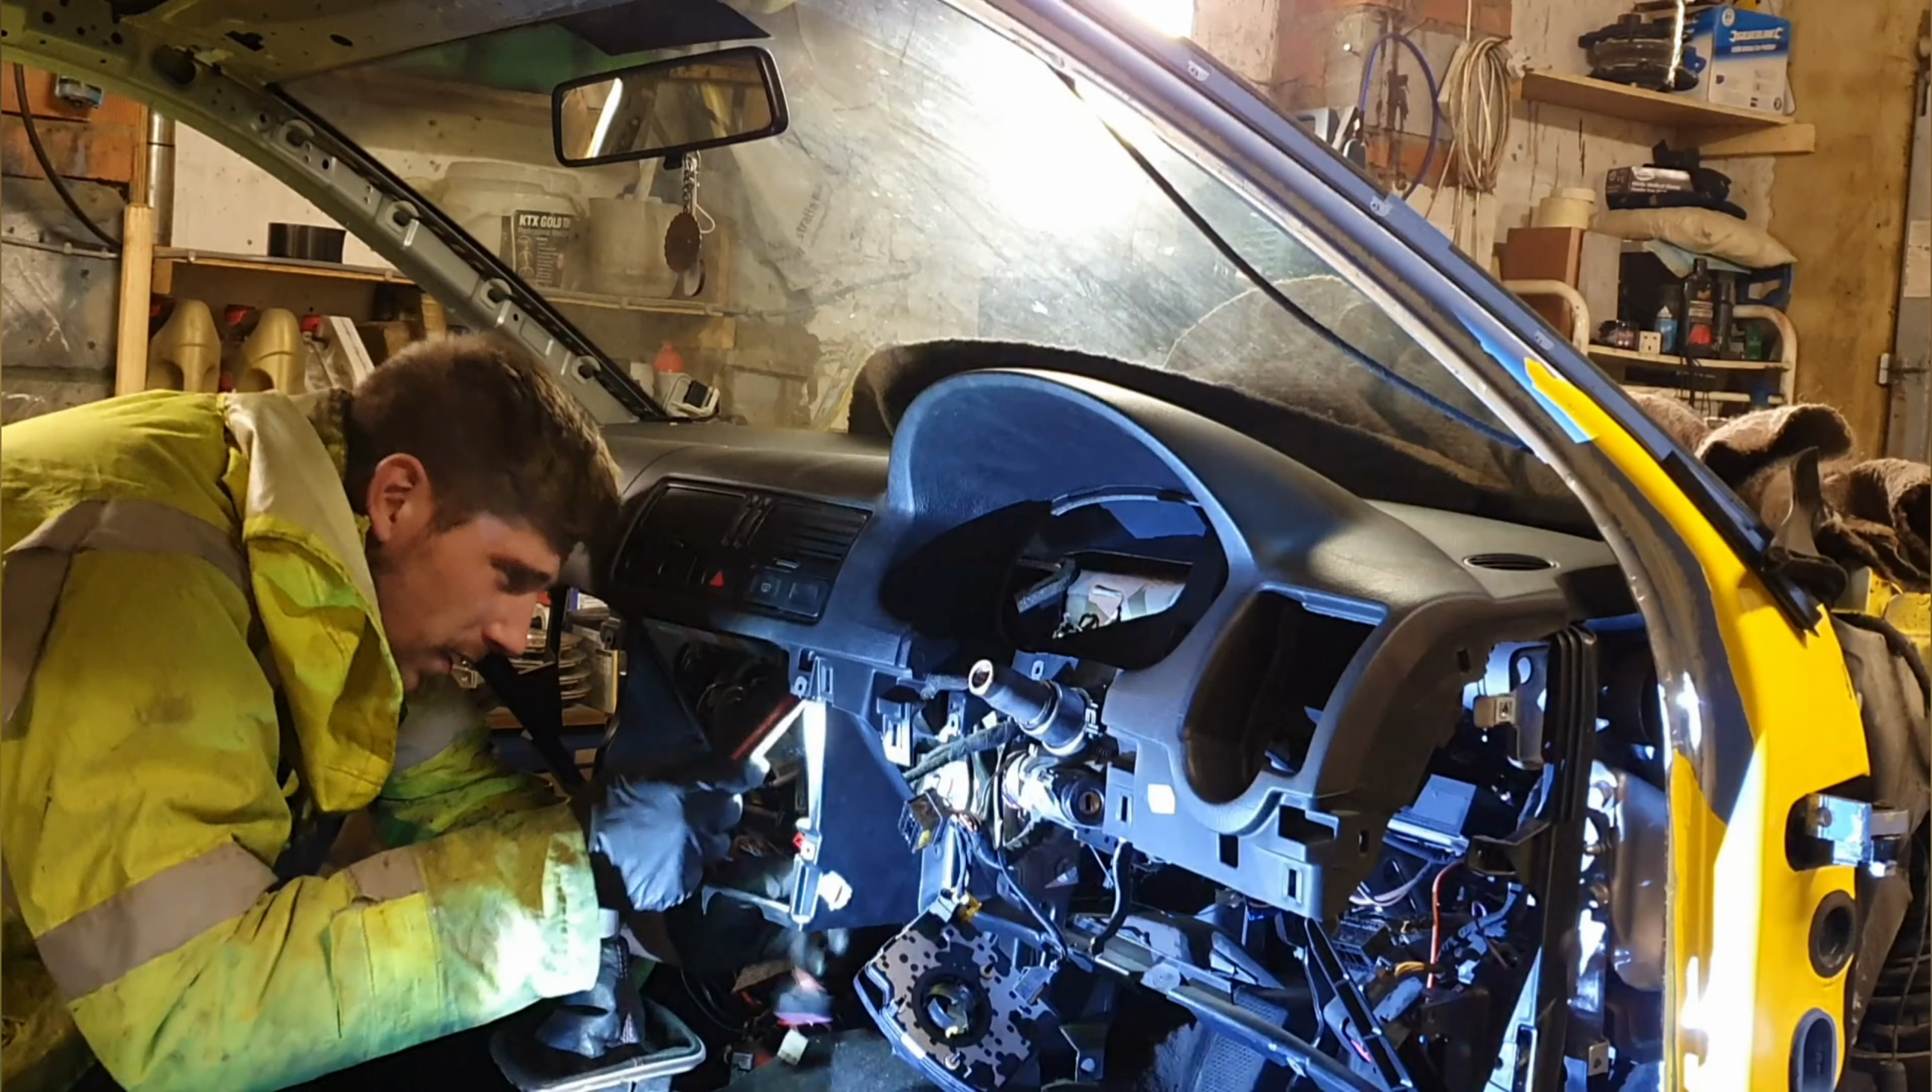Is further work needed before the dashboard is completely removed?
Yes.